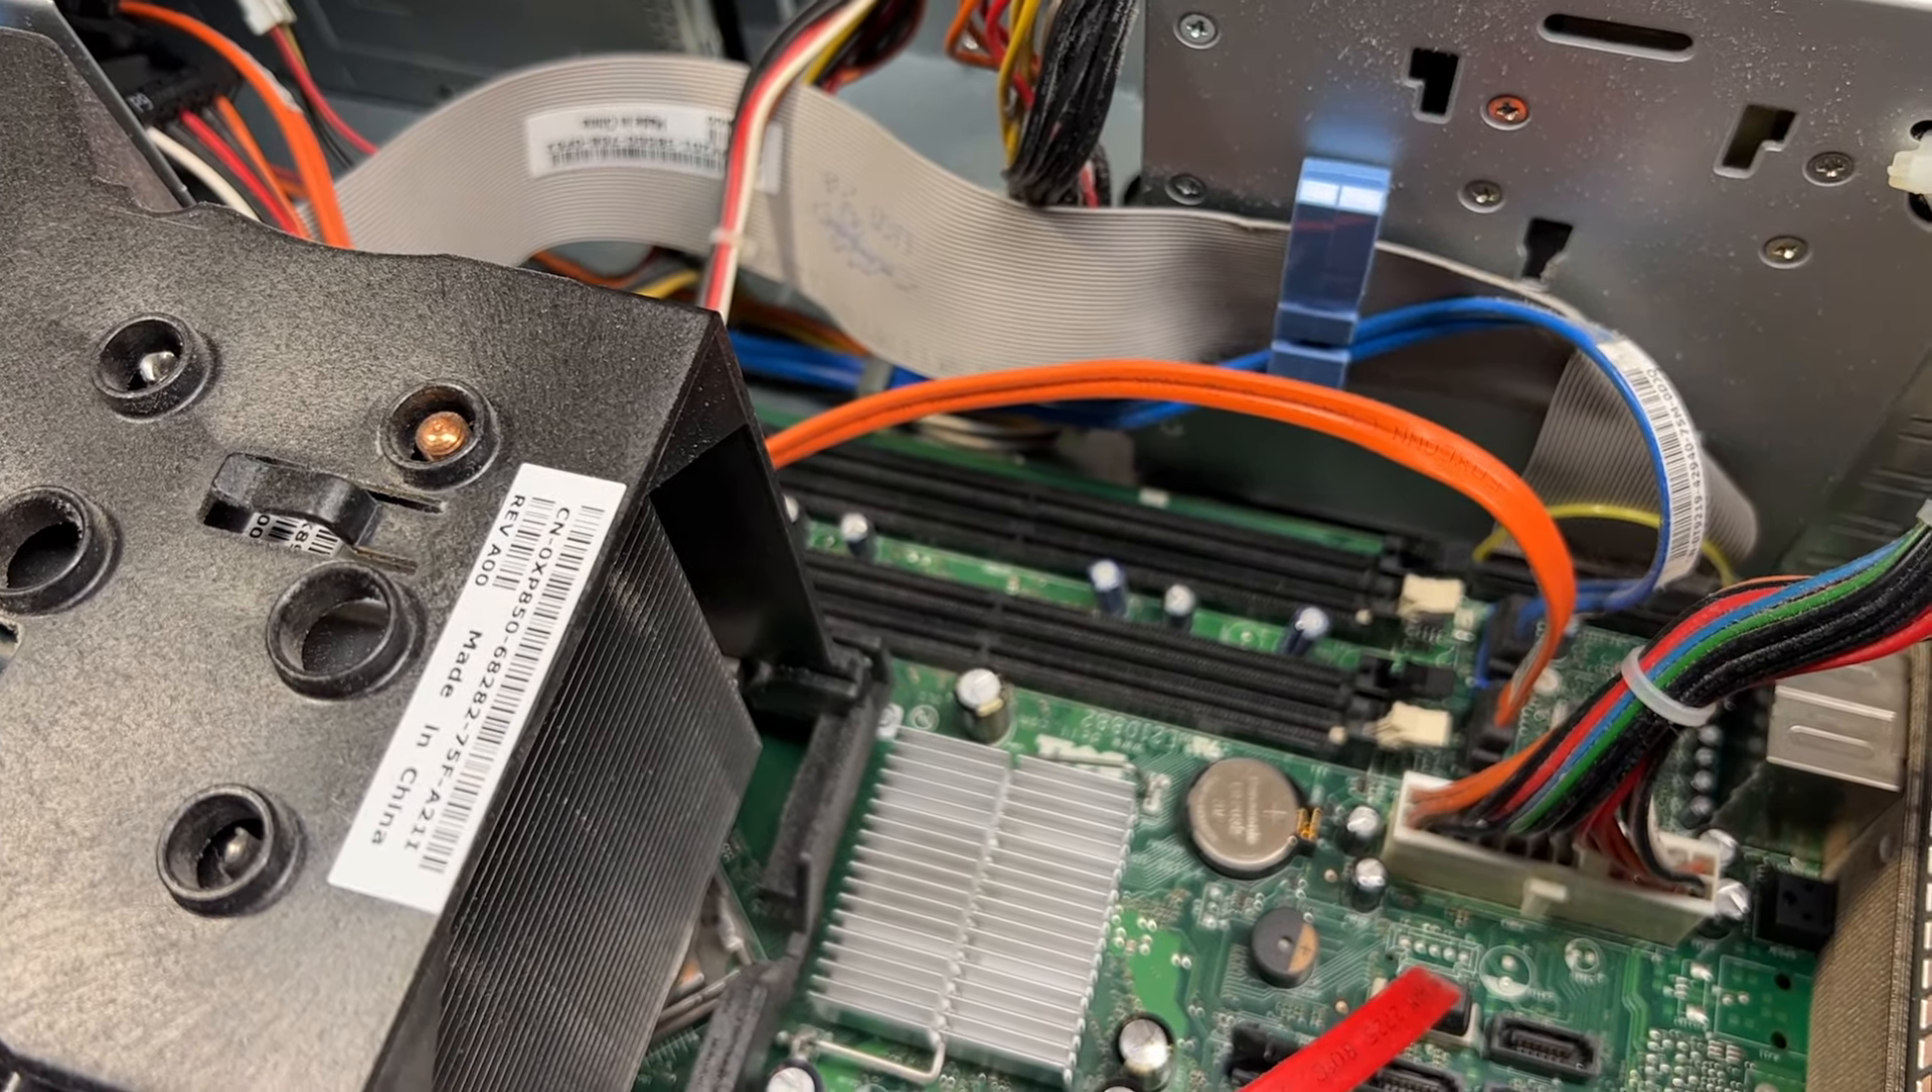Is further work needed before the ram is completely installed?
Yes.